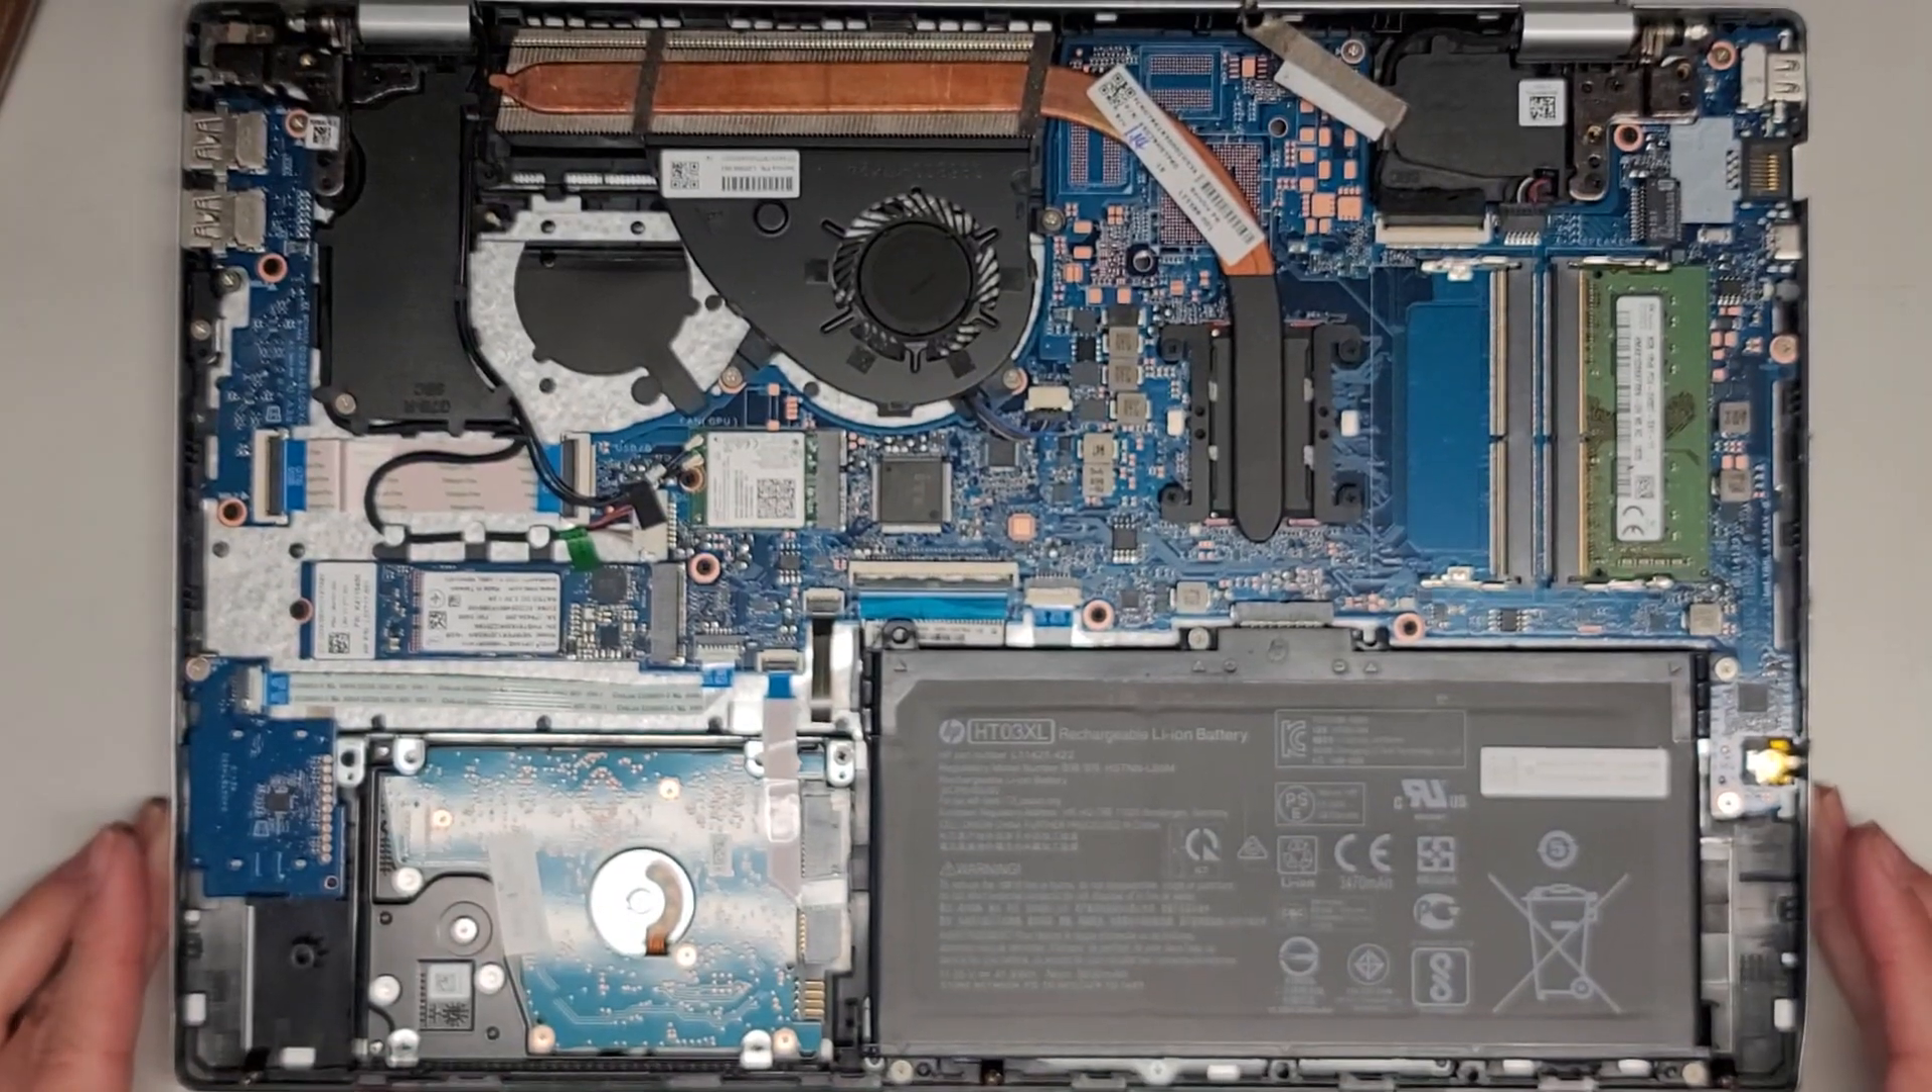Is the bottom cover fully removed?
Yes.